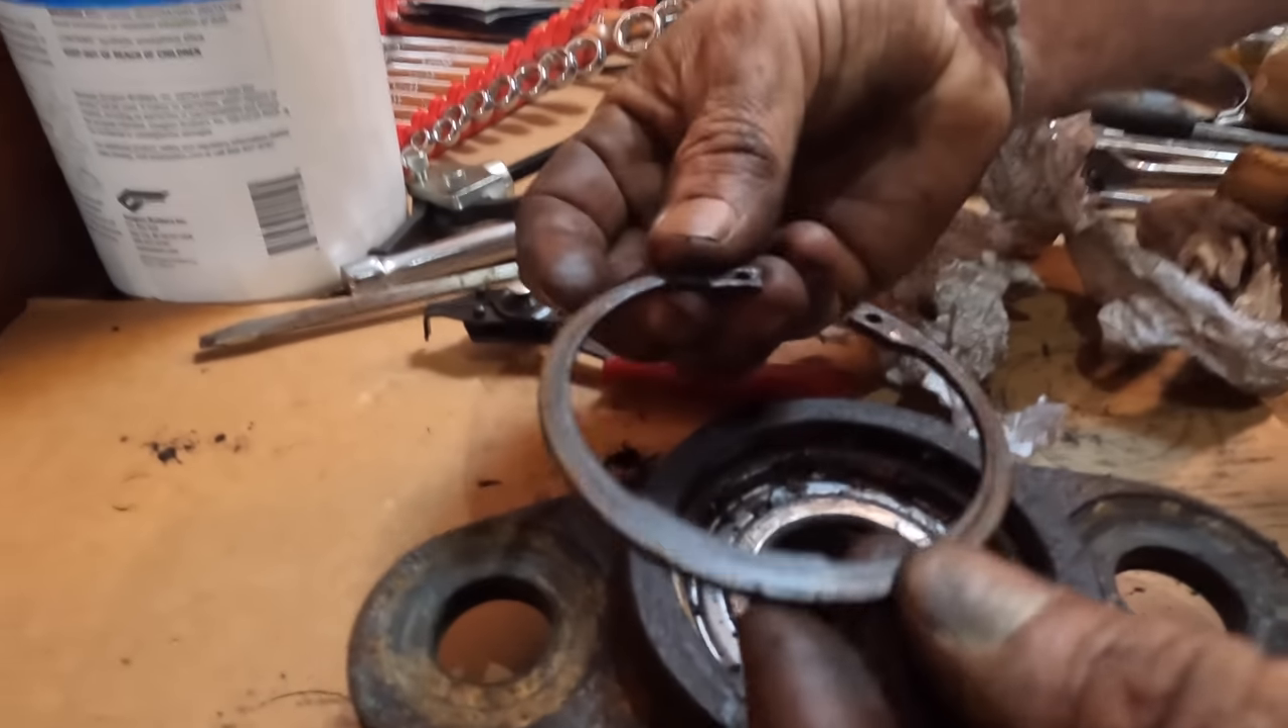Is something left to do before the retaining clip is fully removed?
No.